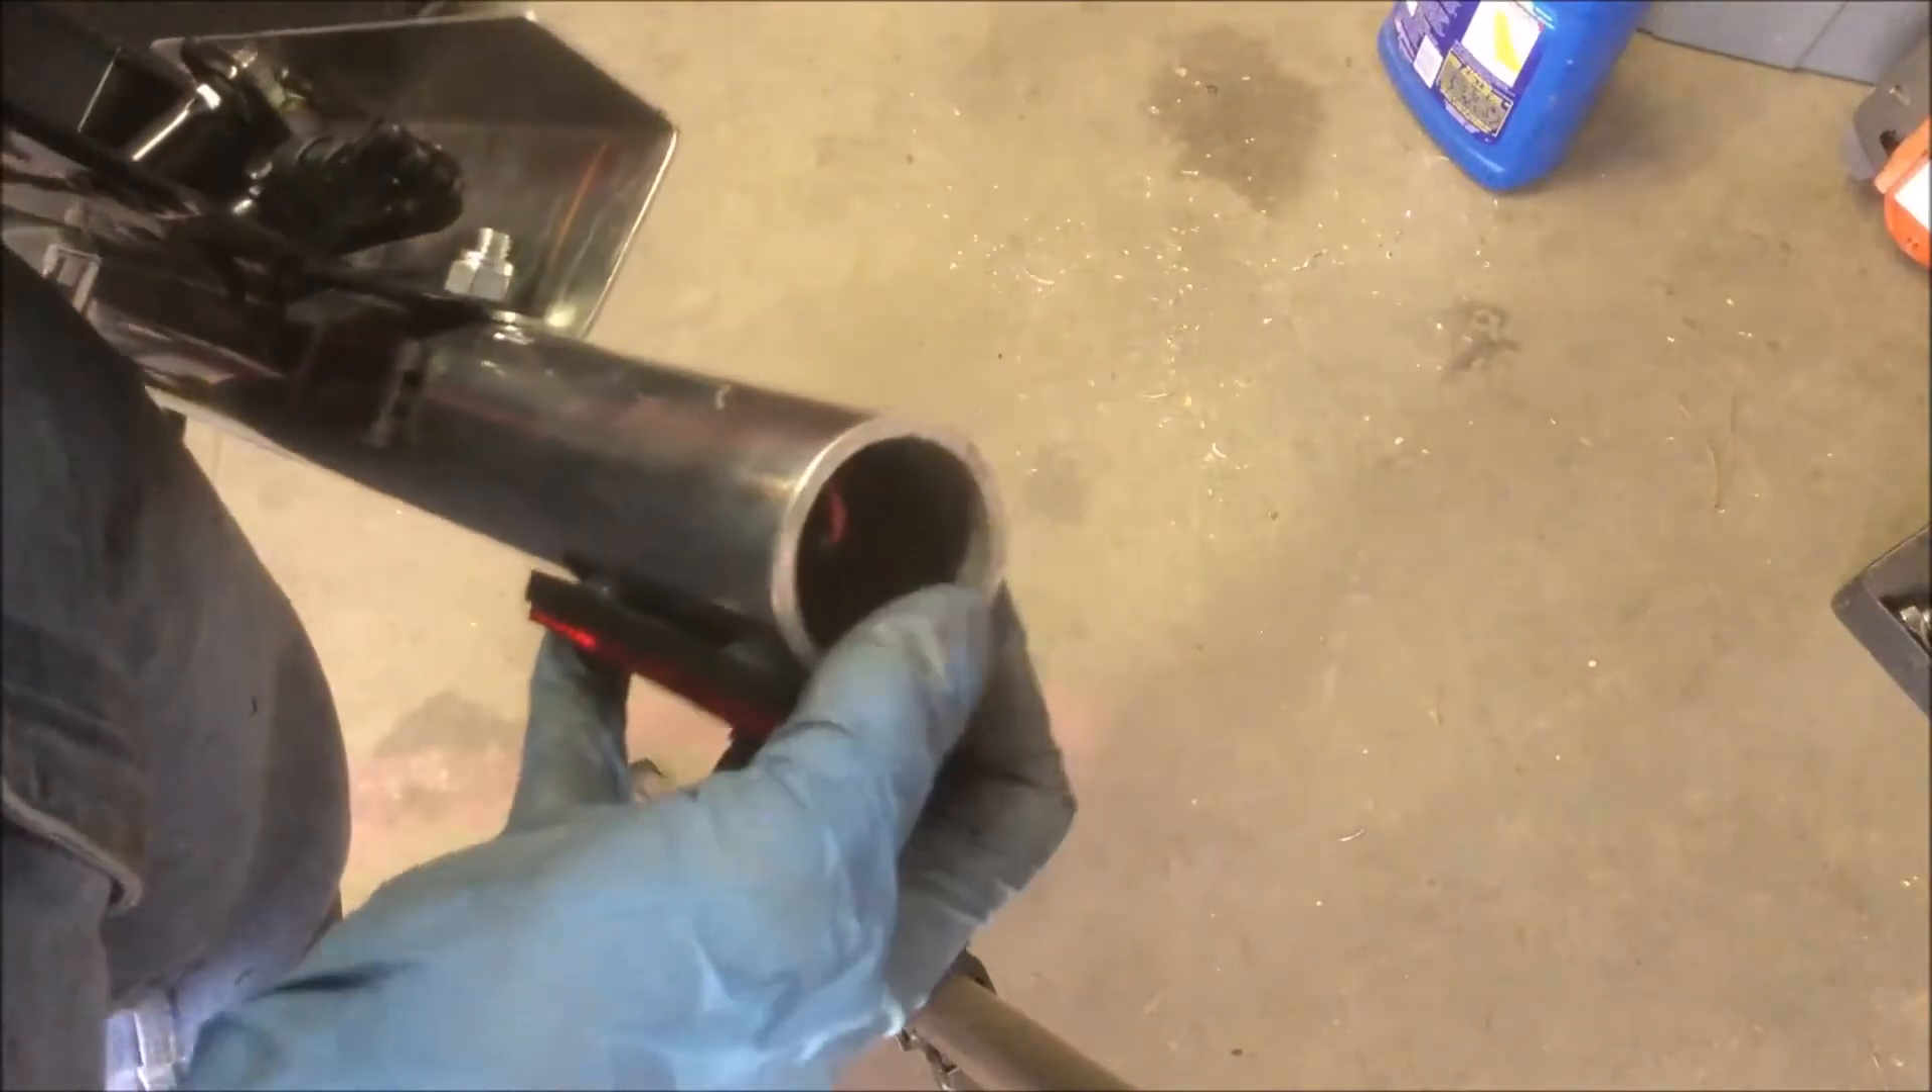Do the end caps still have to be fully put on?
Yes.